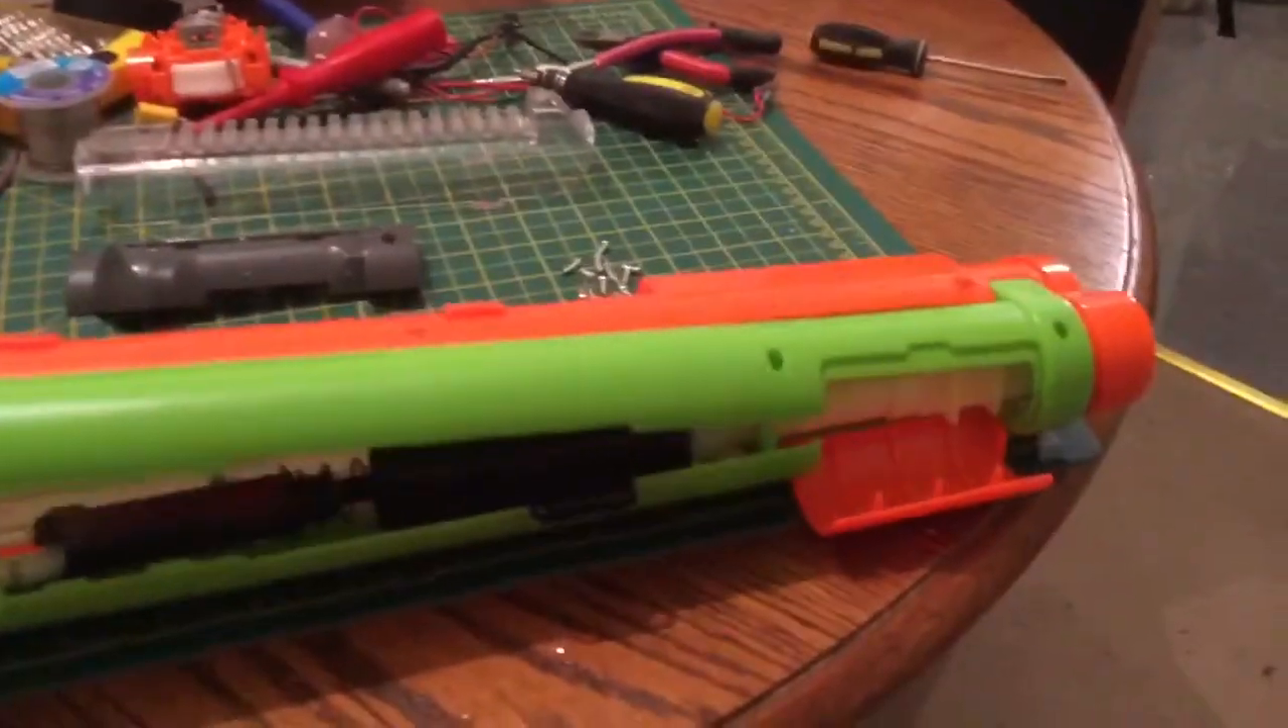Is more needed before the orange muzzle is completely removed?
Yes.